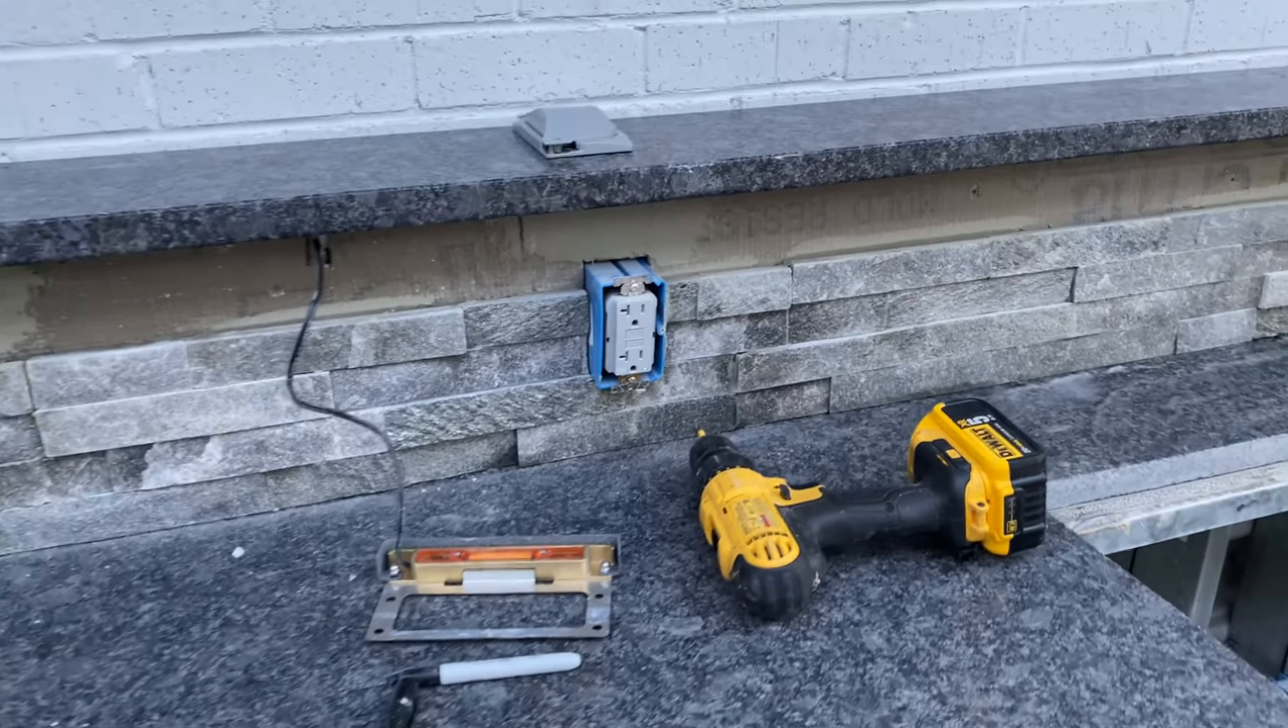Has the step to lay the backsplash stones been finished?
No.